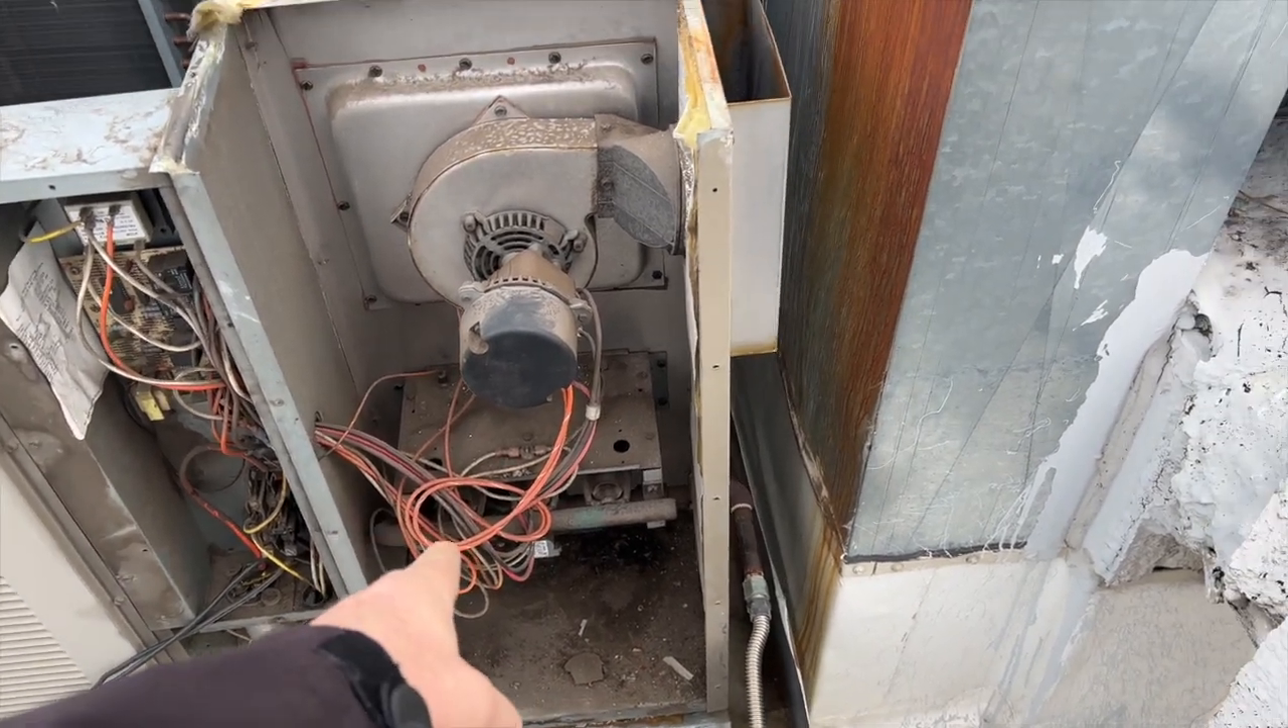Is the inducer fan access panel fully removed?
Yes.